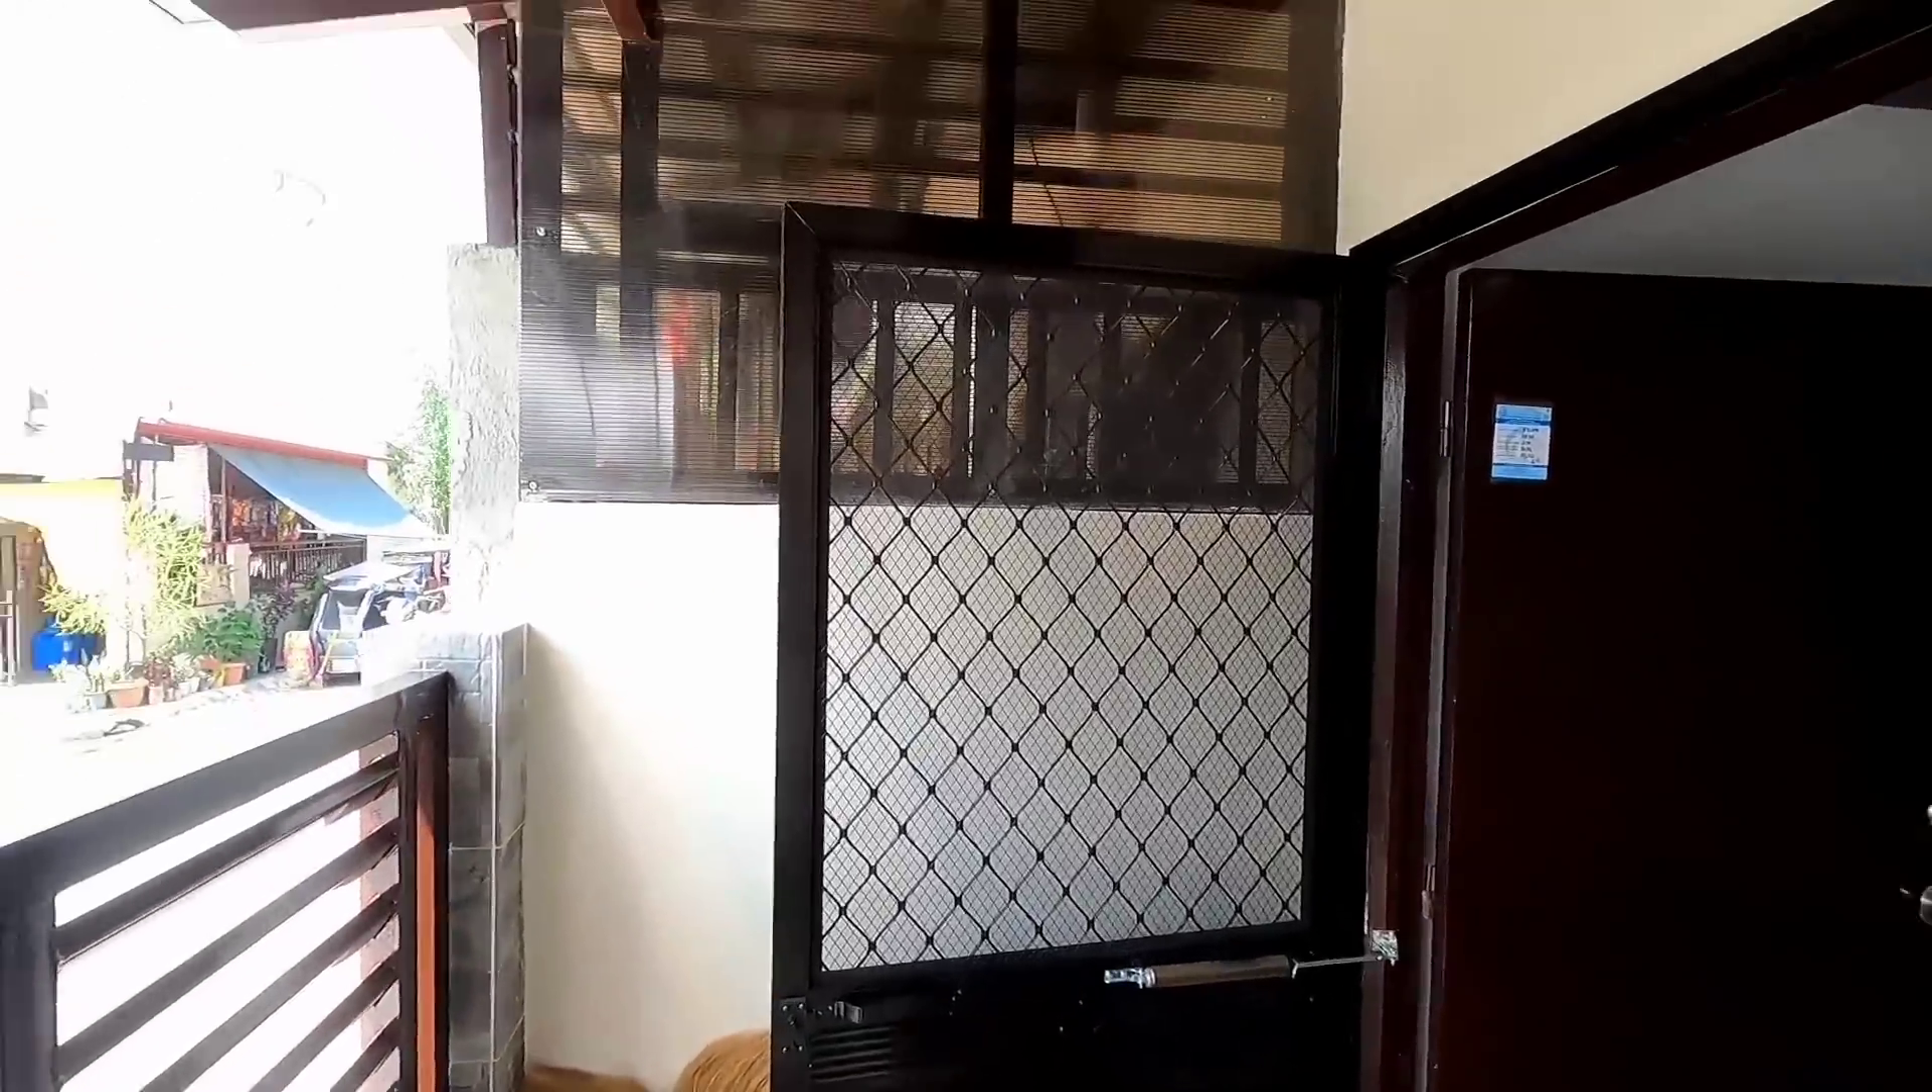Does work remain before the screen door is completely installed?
No.